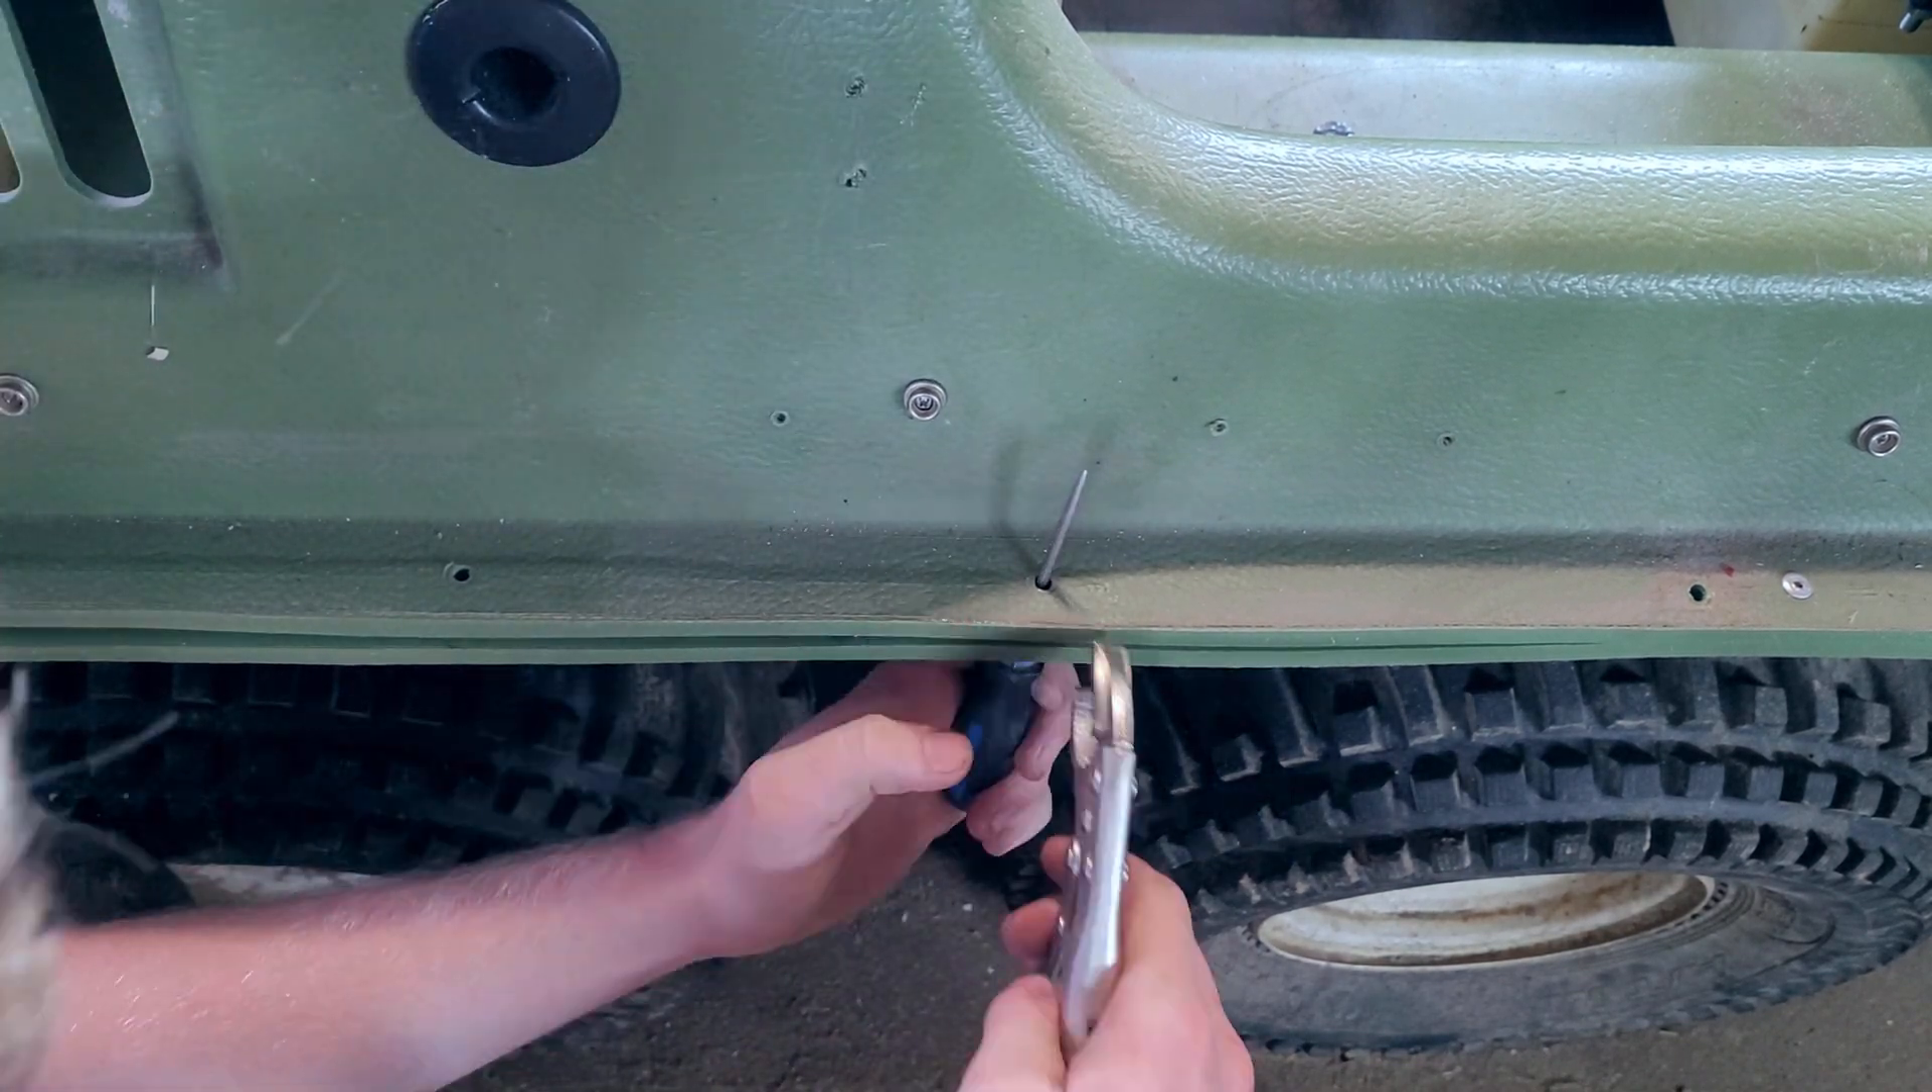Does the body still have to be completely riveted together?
Yes.